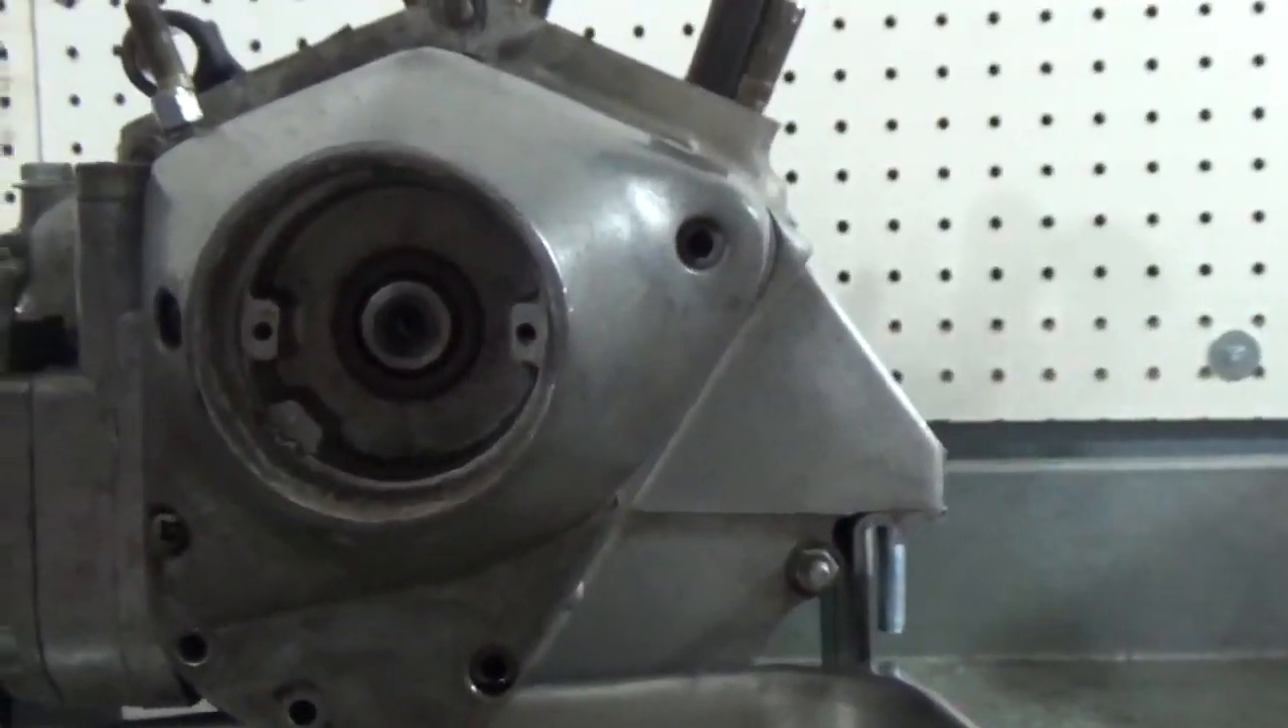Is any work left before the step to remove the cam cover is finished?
Yes.